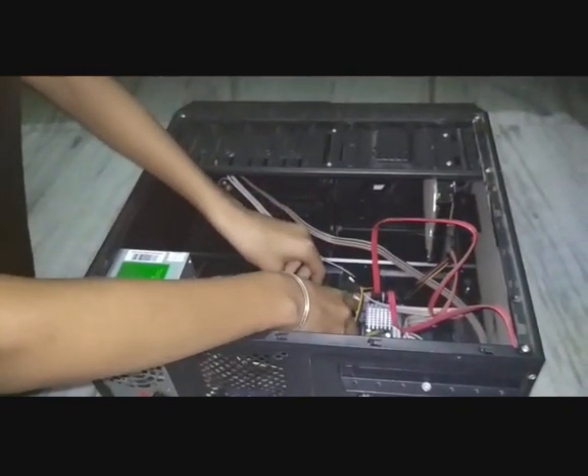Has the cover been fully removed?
Yes.